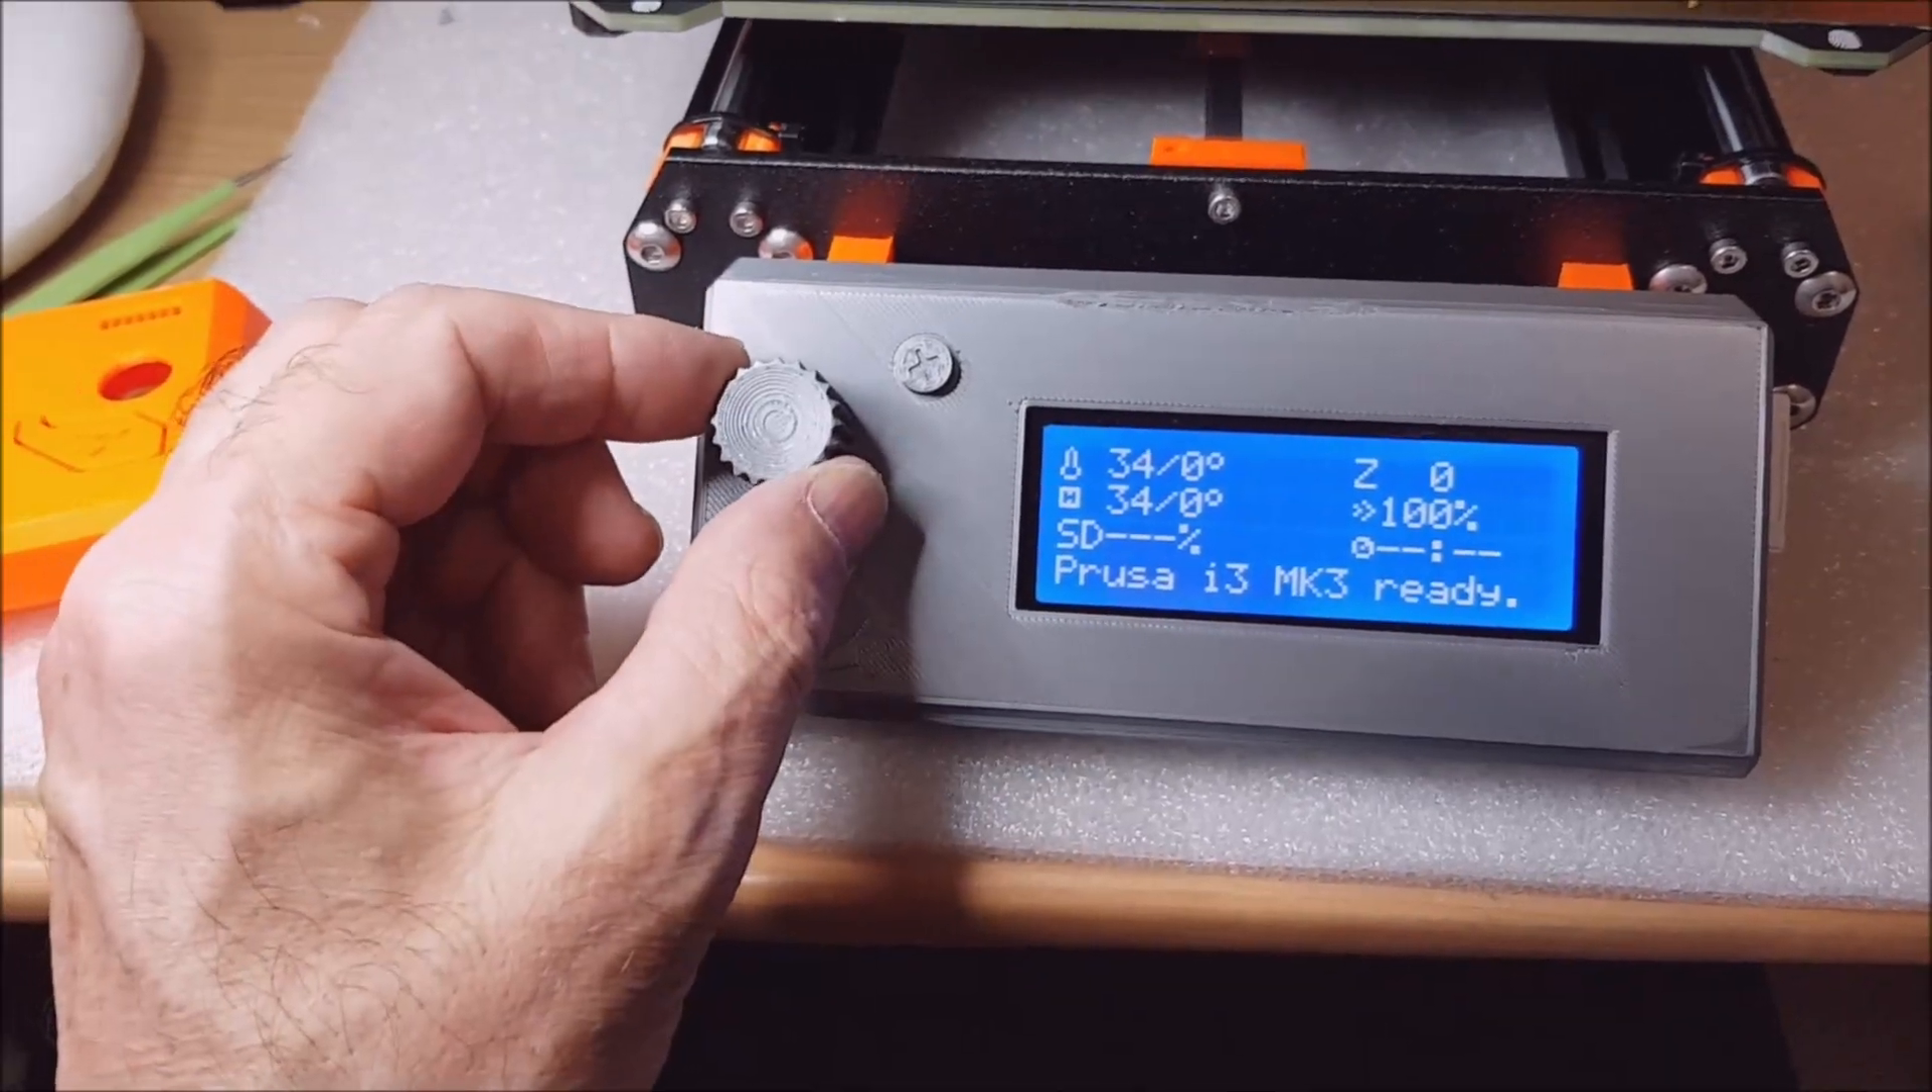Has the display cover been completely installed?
Yes.